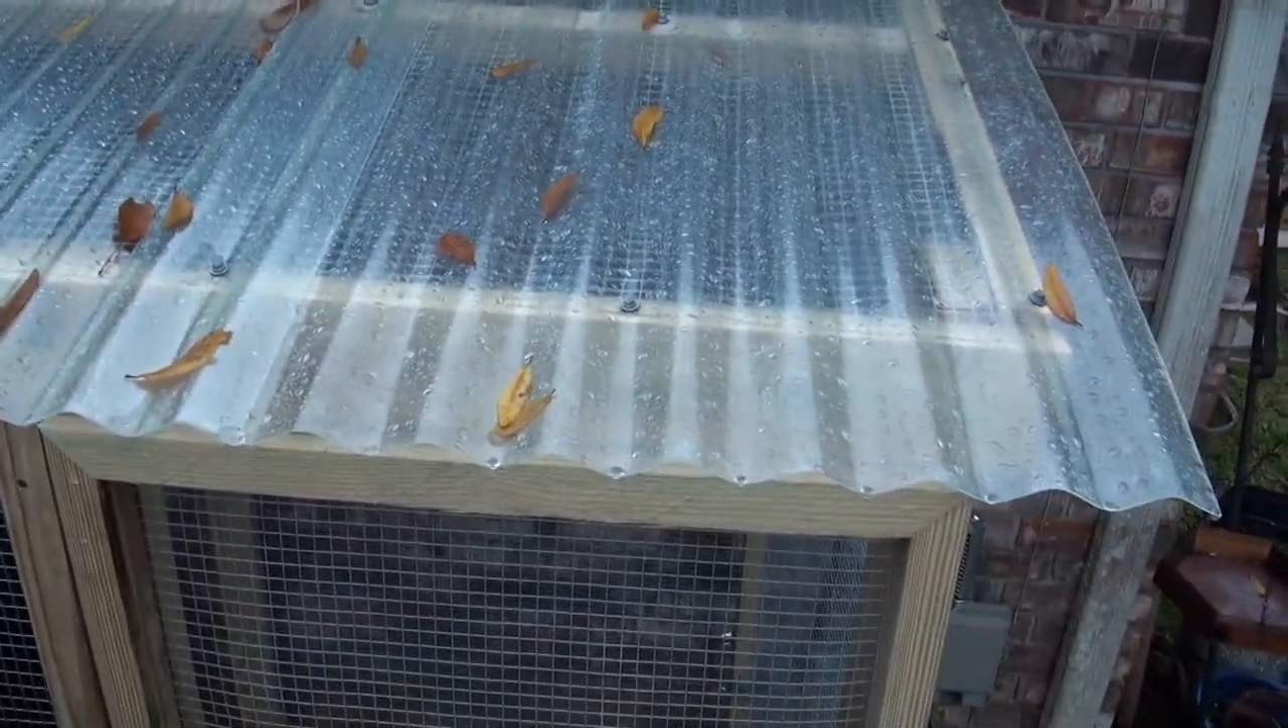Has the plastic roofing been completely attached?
Yes.